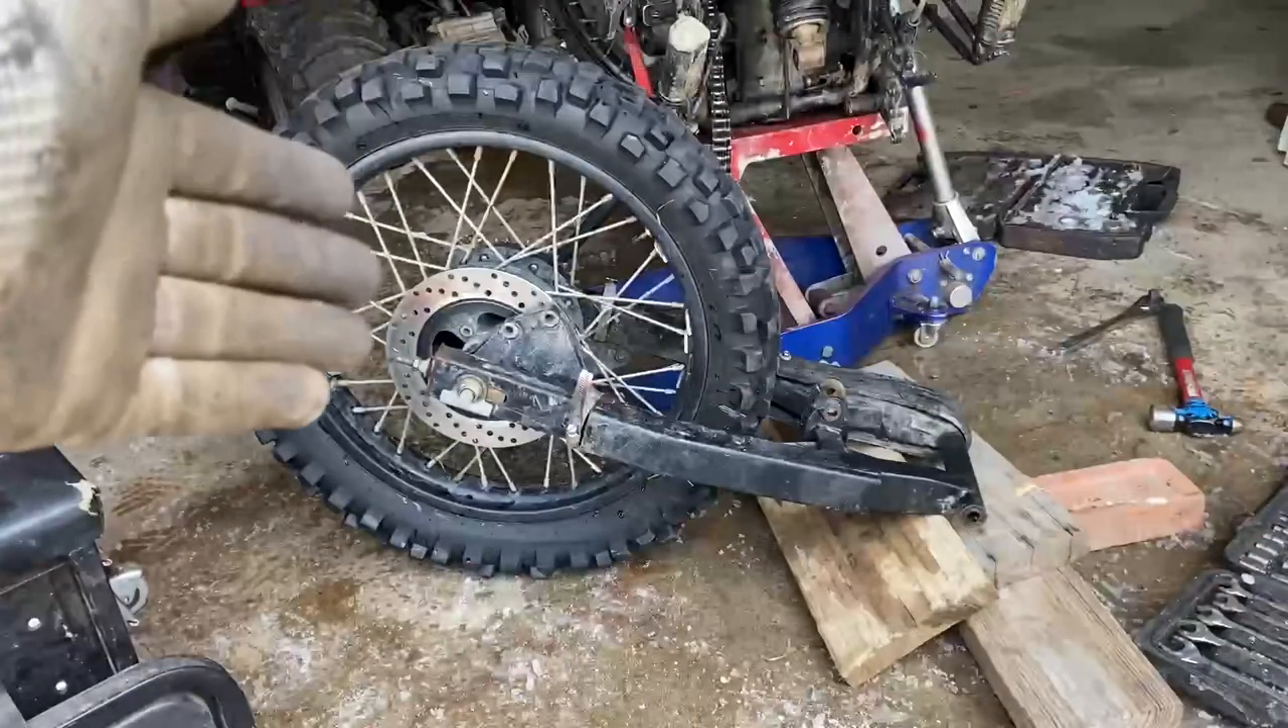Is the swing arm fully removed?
Yes.